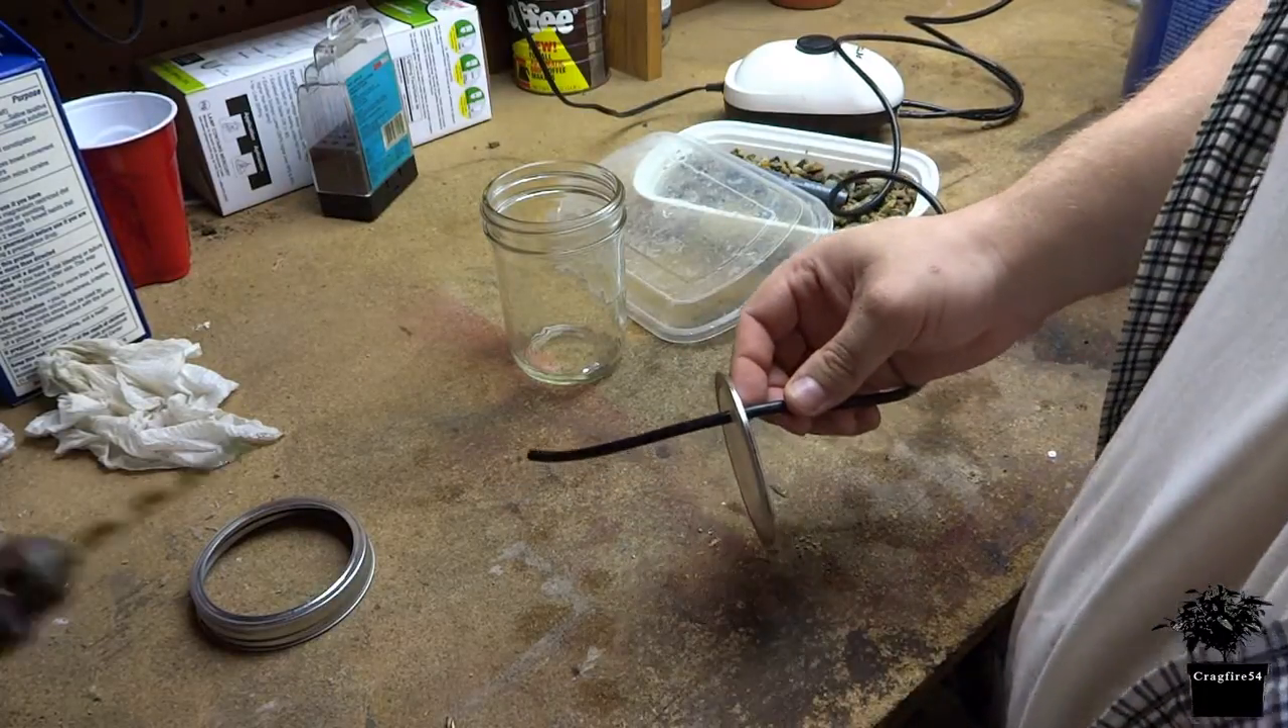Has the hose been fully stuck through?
Yes.